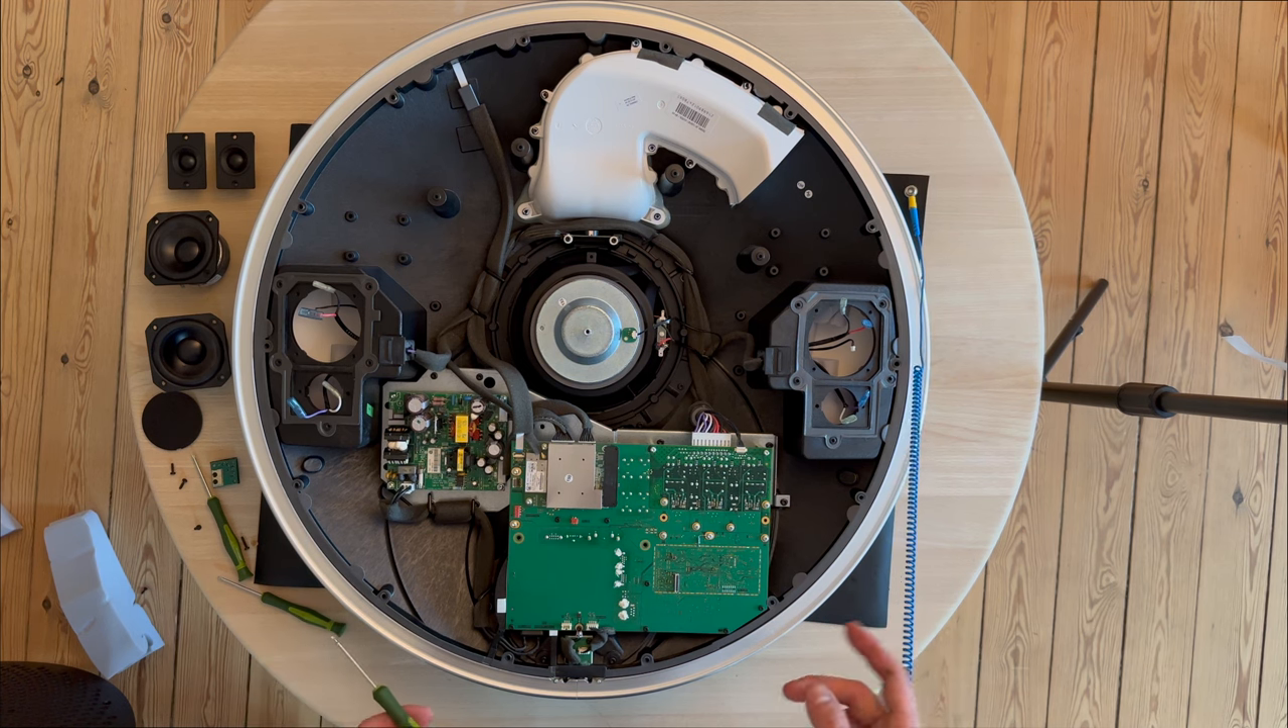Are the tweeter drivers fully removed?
Yes.